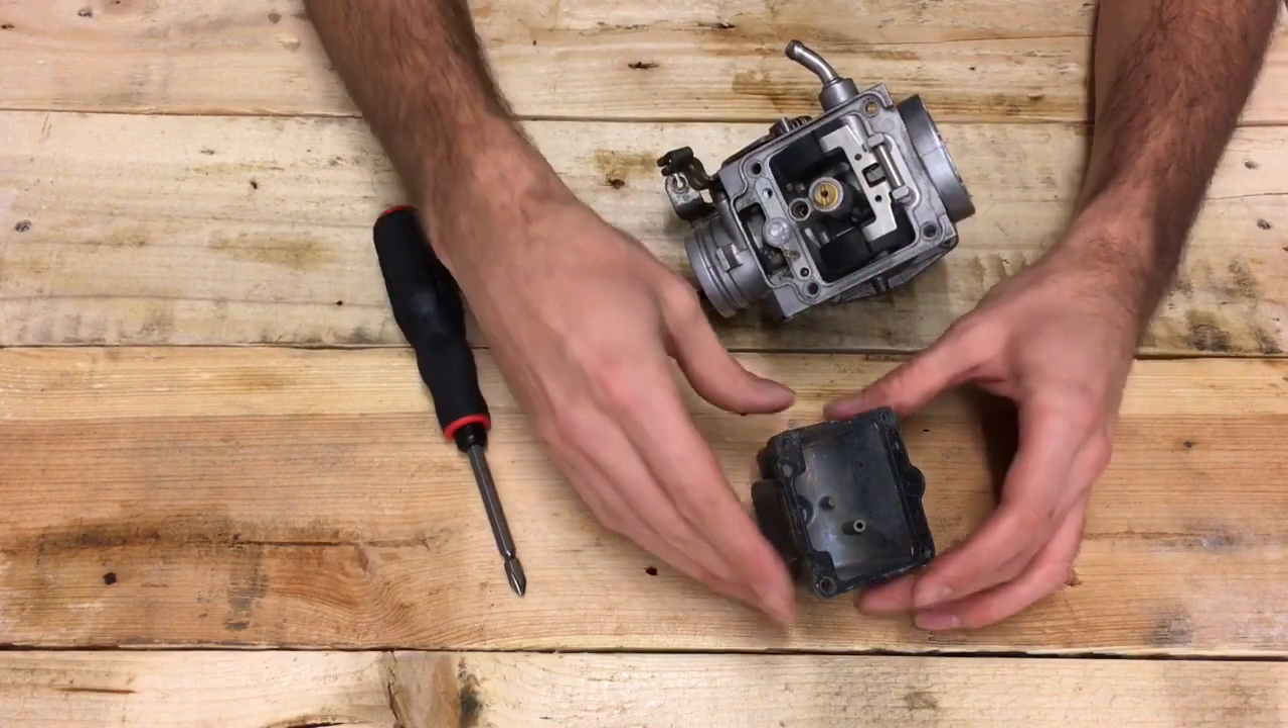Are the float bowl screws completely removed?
Yes.